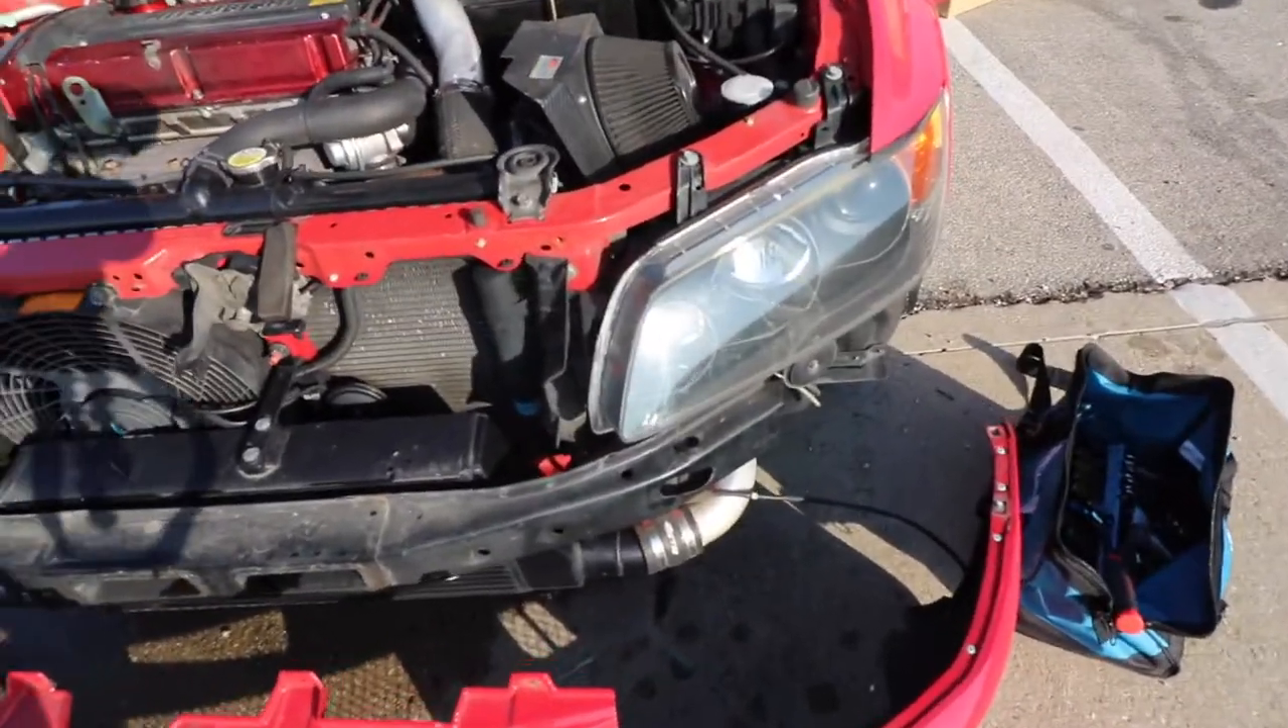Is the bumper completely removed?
Yes.